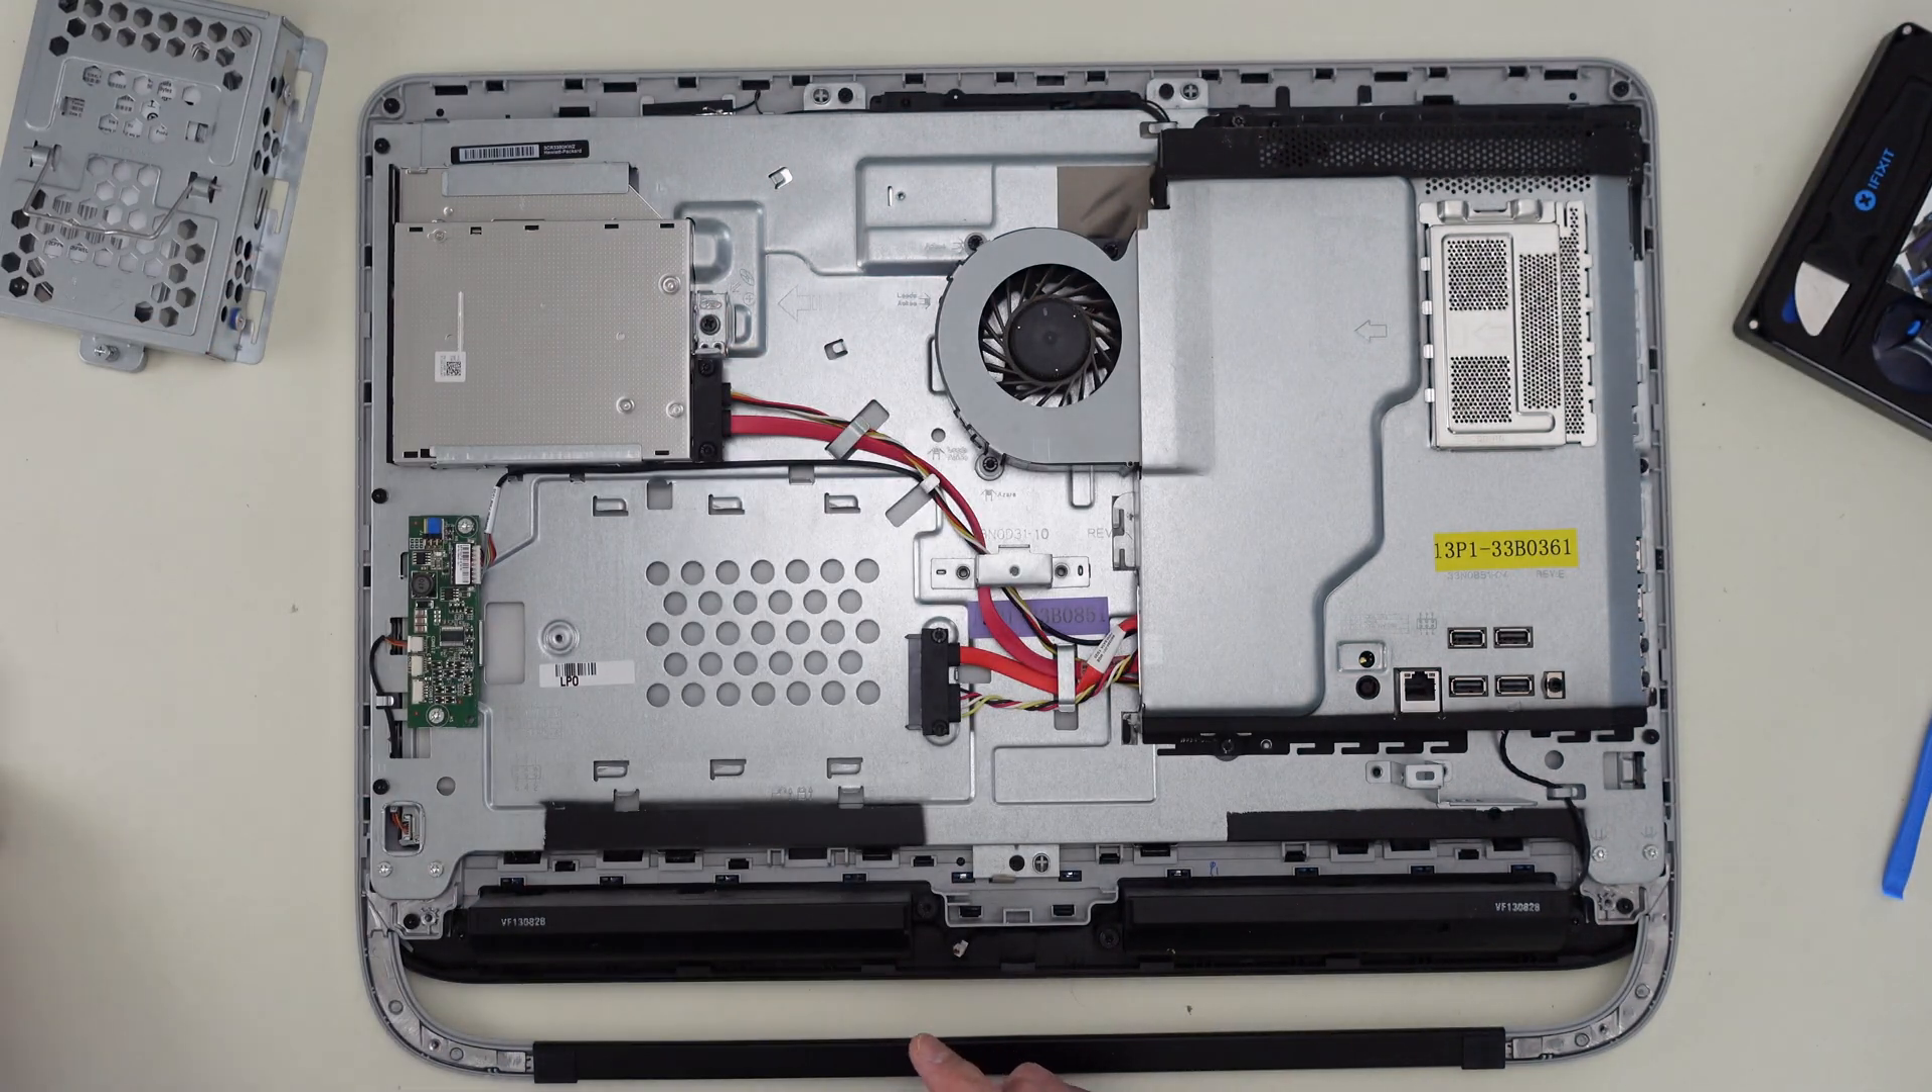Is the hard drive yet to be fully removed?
No.